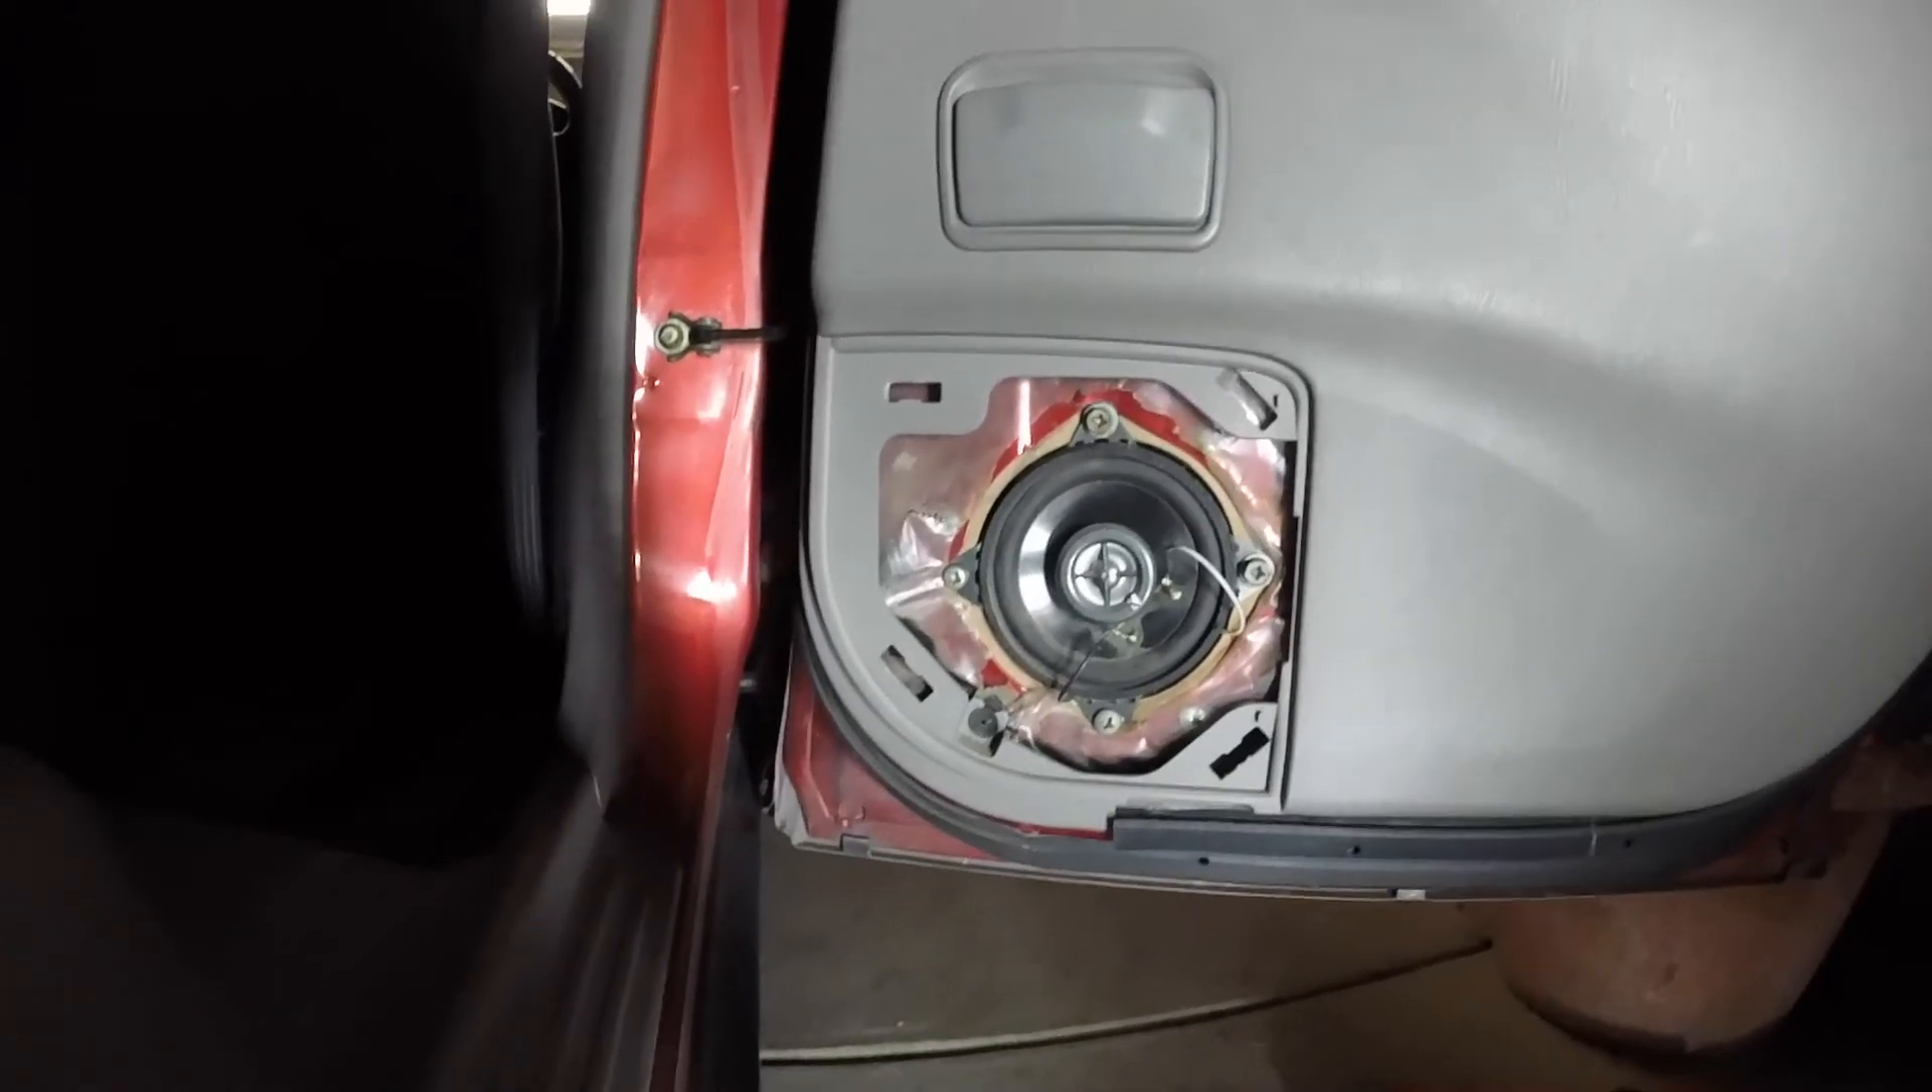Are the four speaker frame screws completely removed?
No.